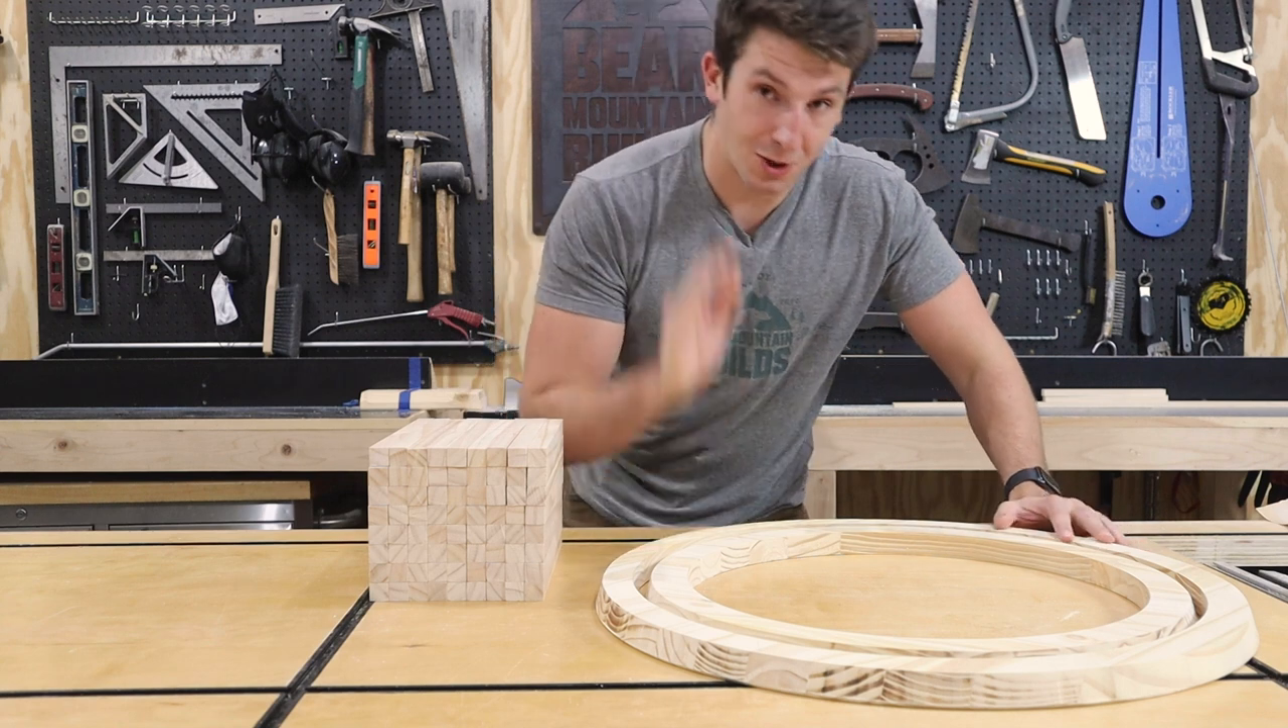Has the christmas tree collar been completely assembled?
No.